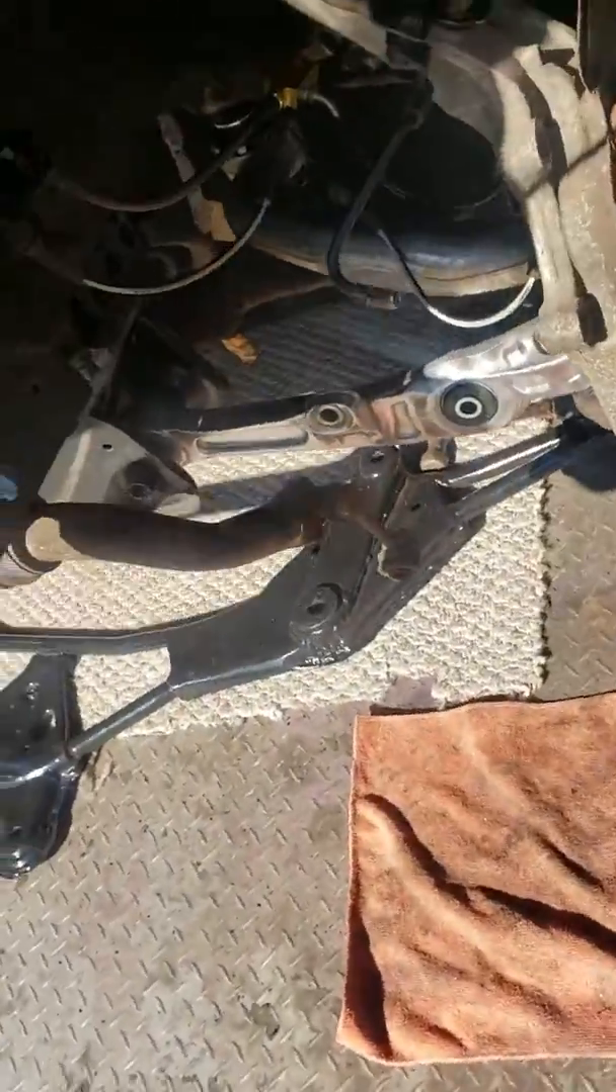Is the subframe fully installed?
No.